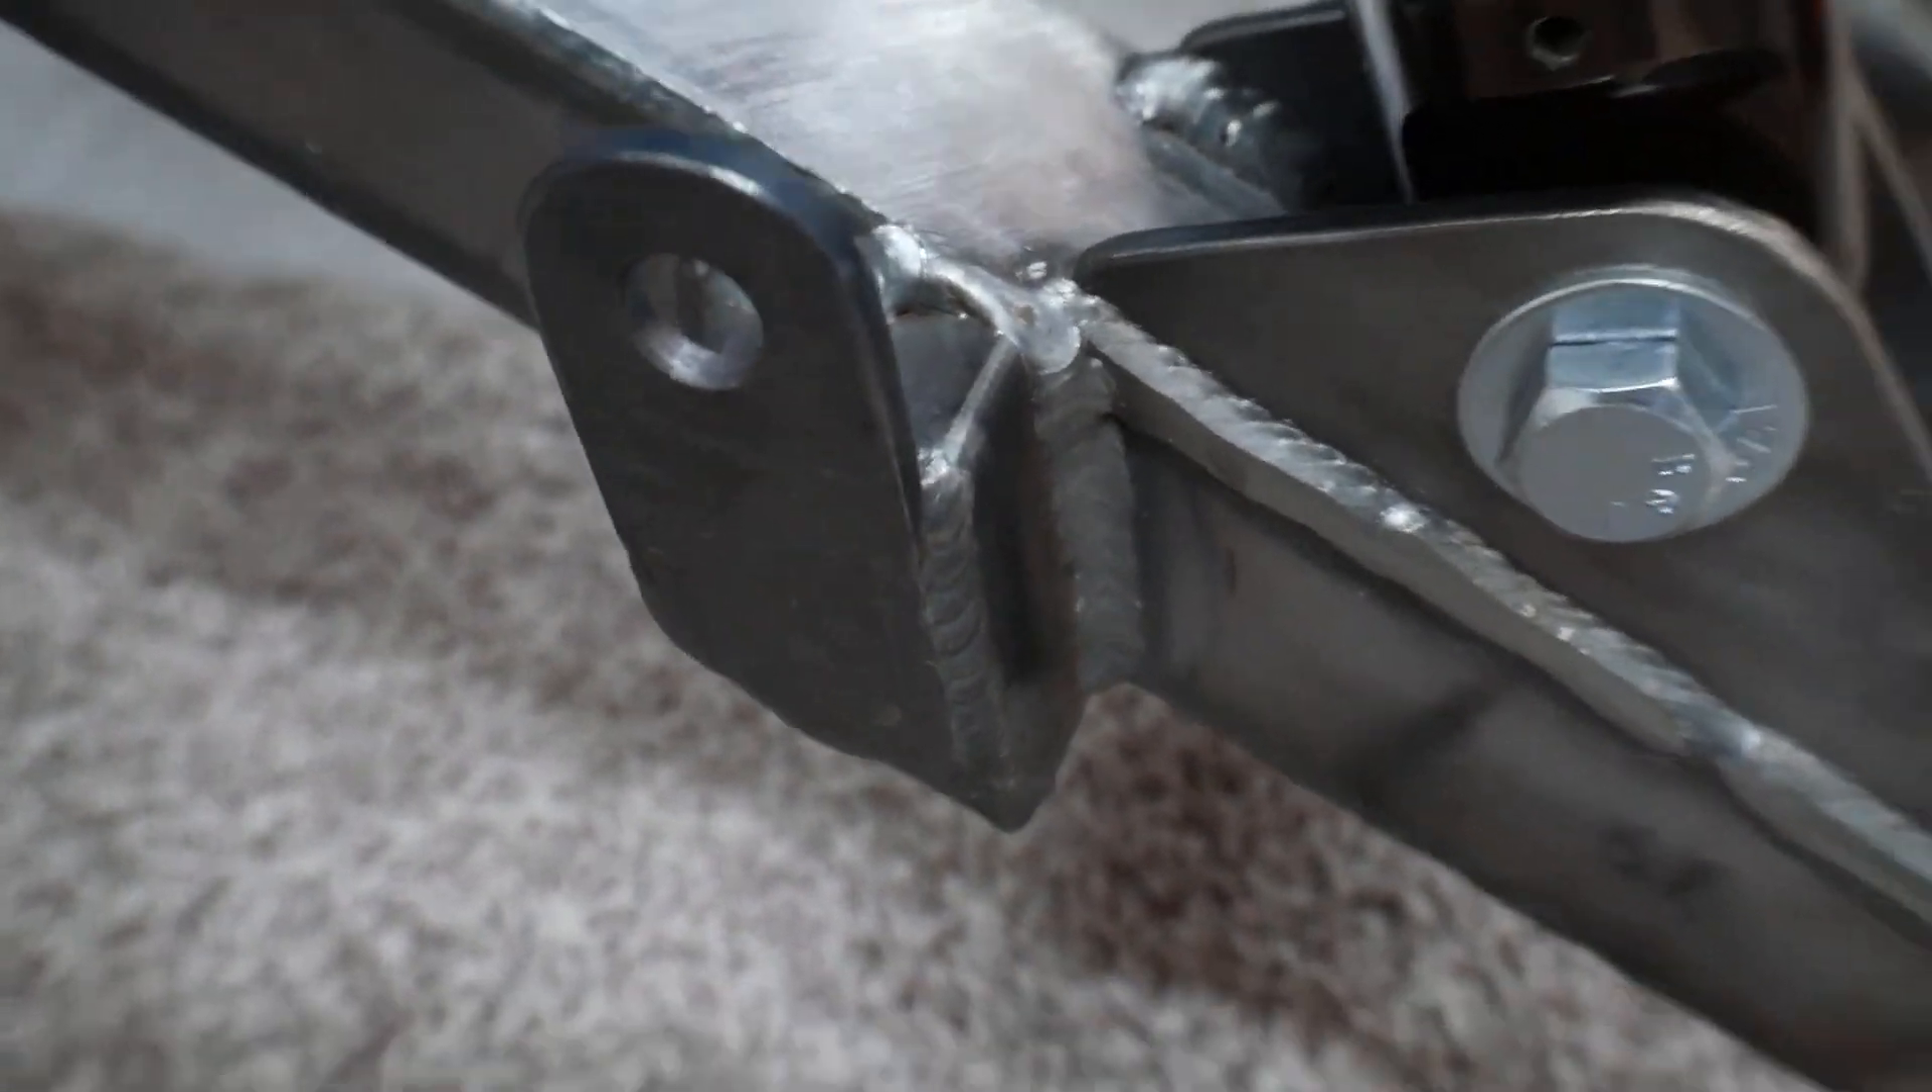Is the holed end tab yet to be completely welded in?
No.